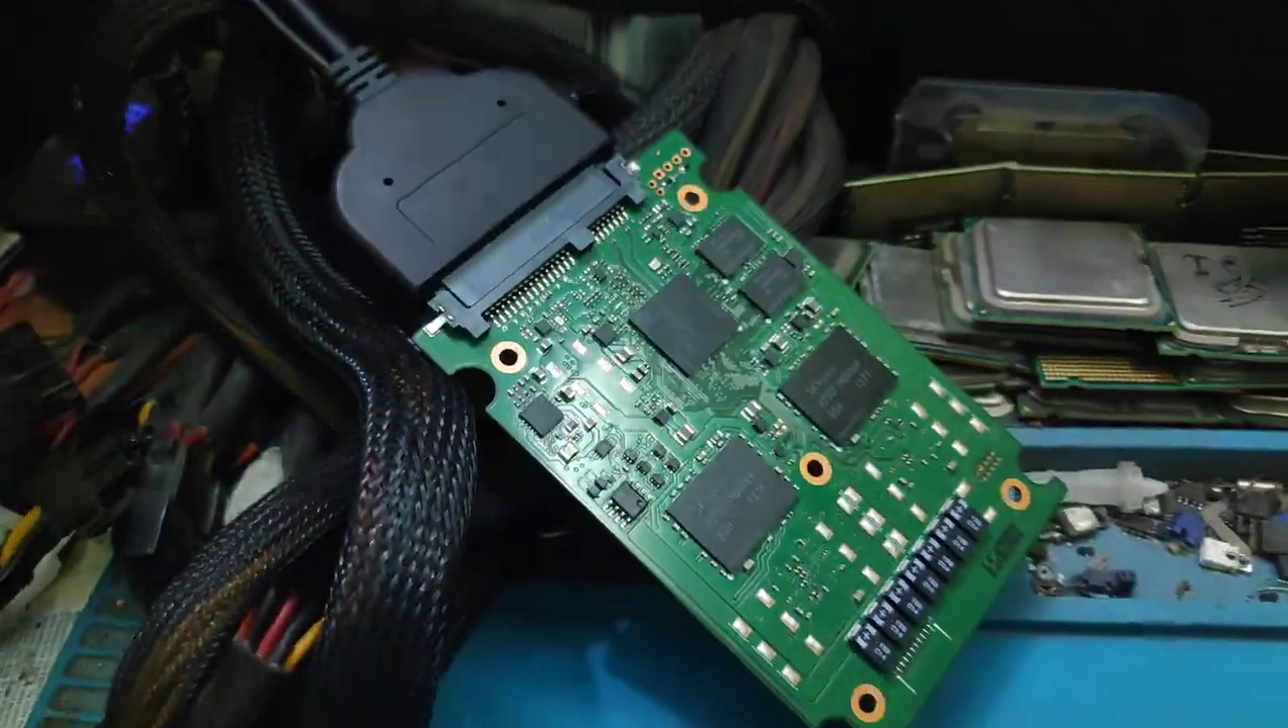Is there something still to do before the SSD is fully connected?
No.